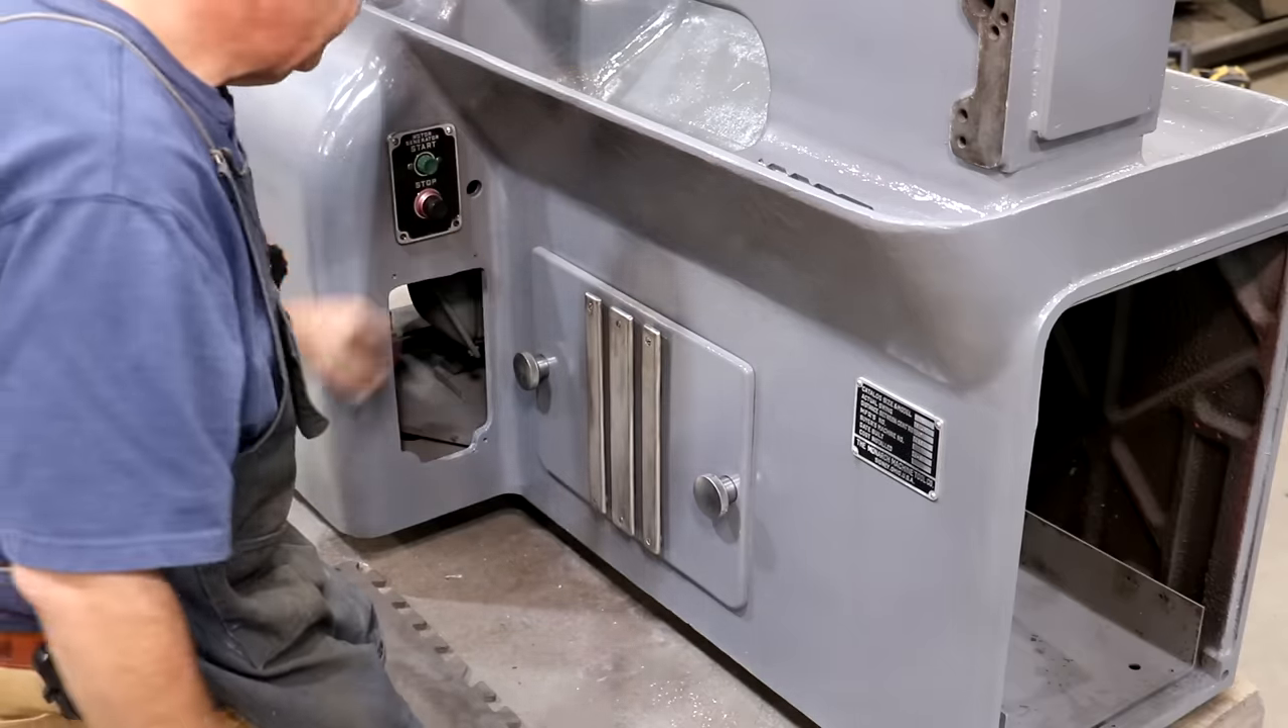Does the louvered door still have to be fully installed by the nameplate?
No.